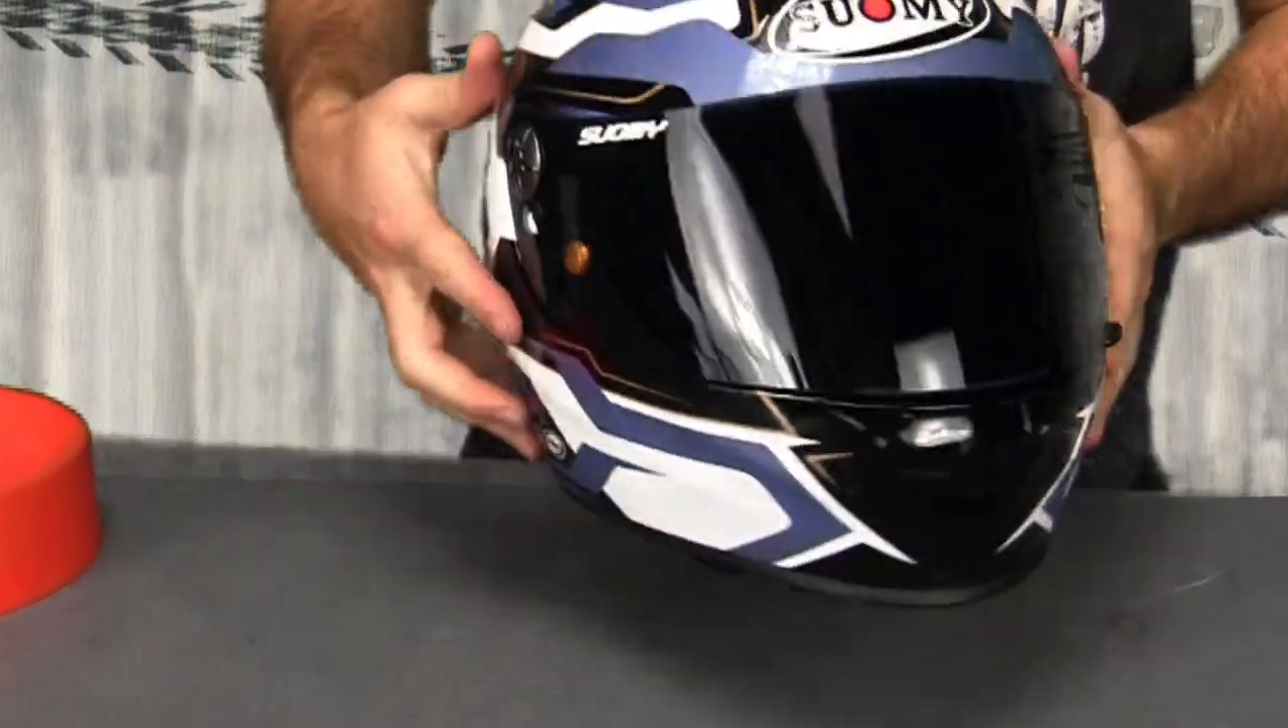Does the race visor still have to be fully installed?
No.